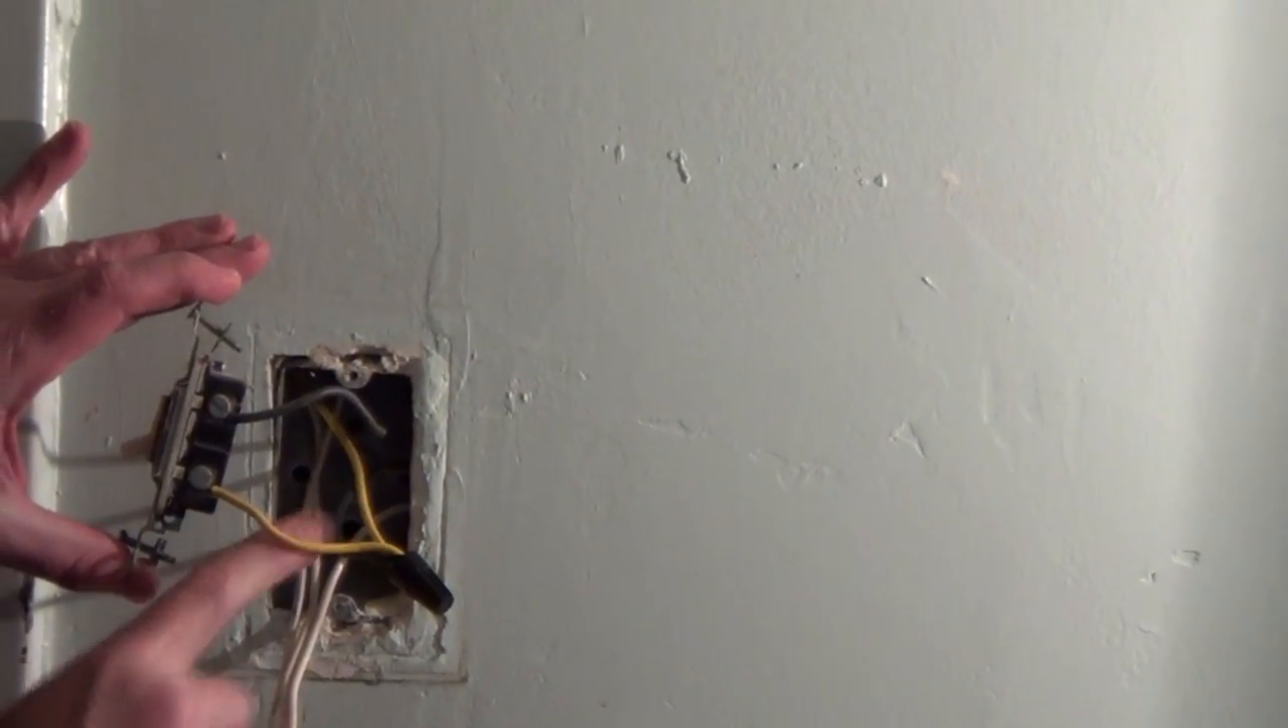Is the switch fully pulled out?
Yes.